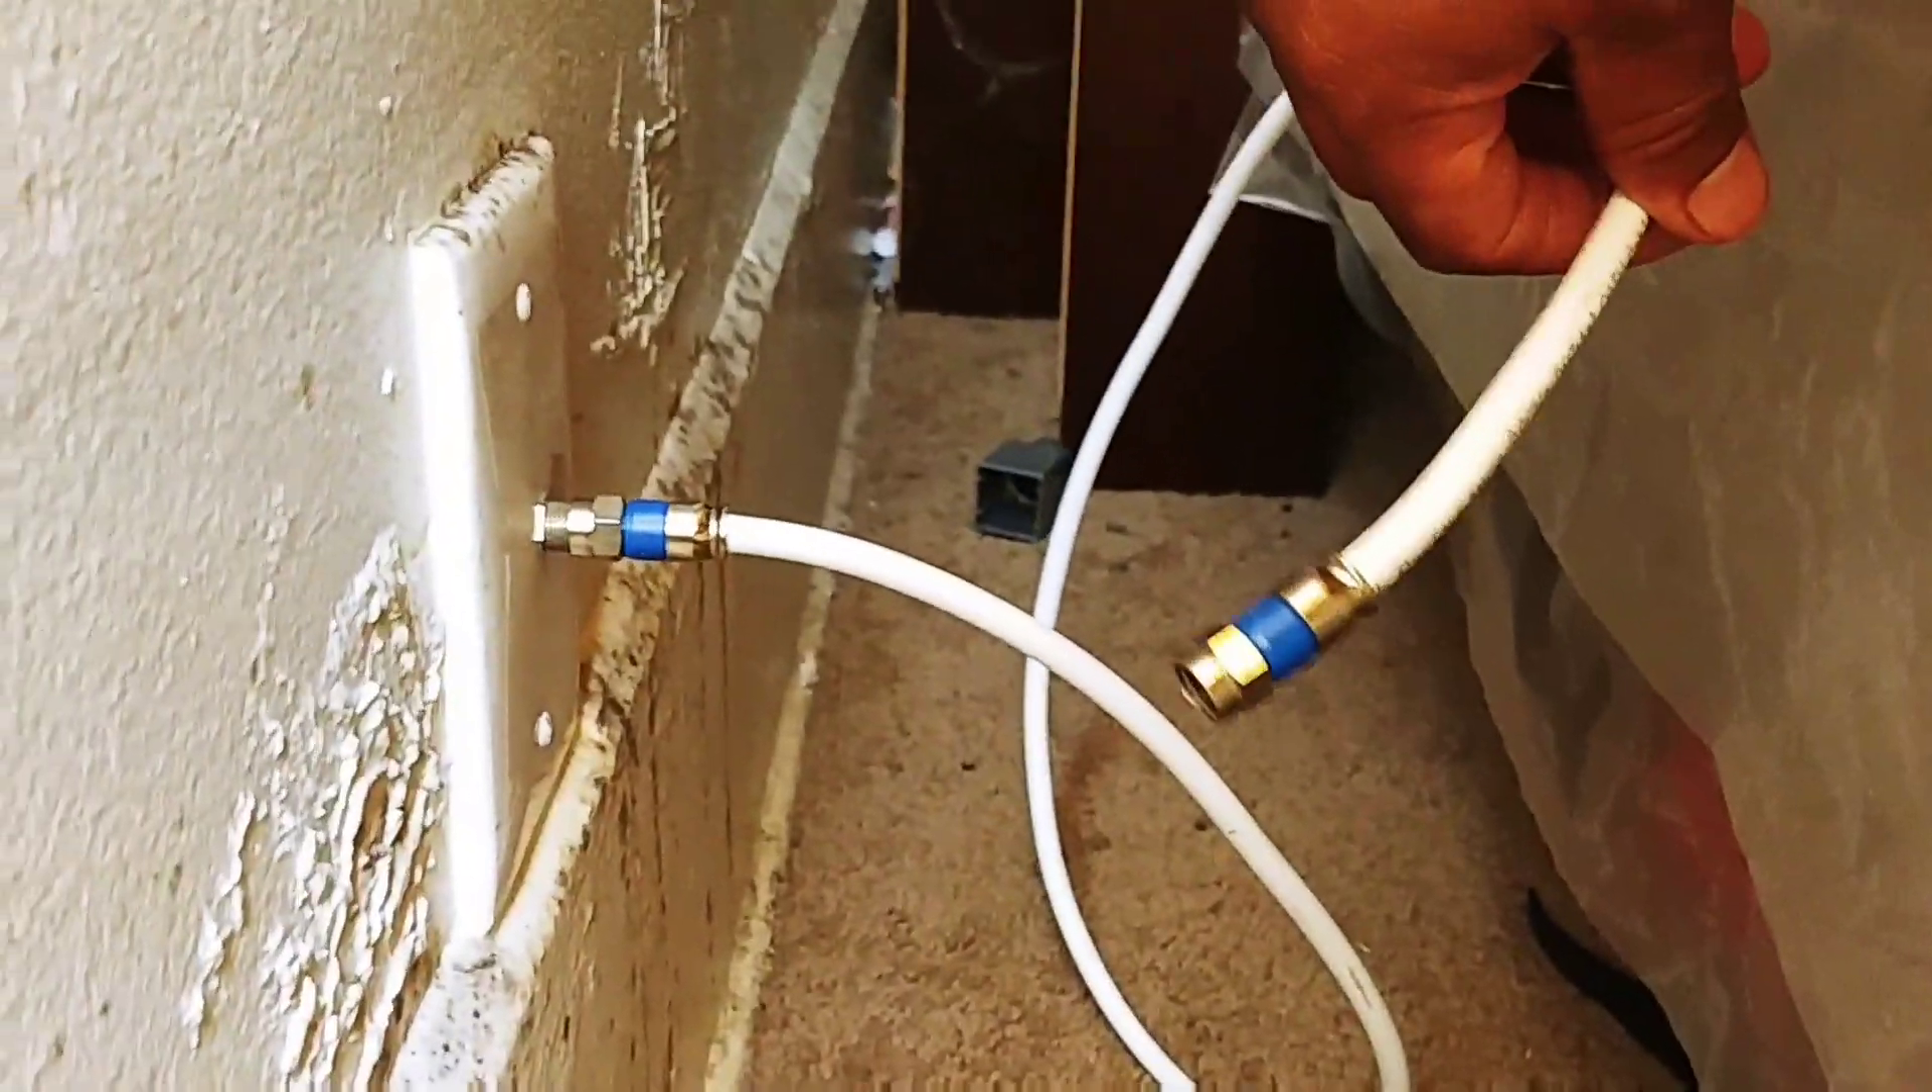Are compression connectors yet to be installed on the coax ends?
No.